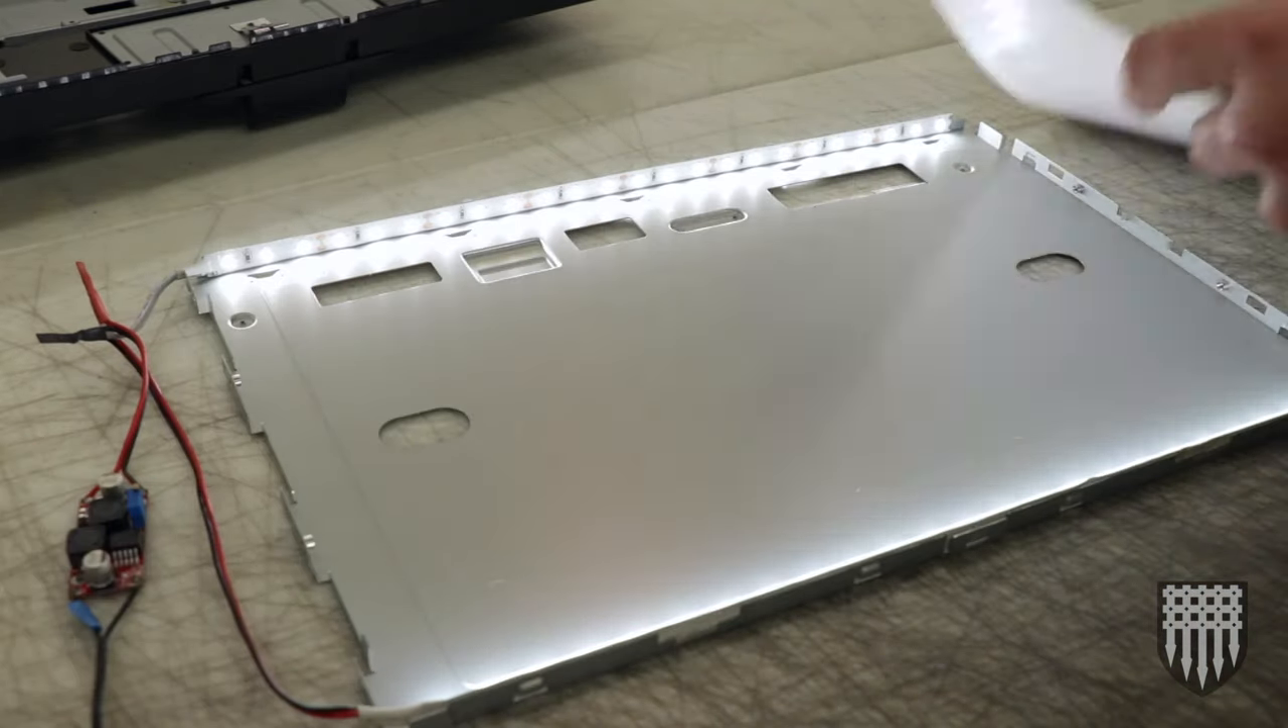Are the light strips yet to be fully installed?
No.